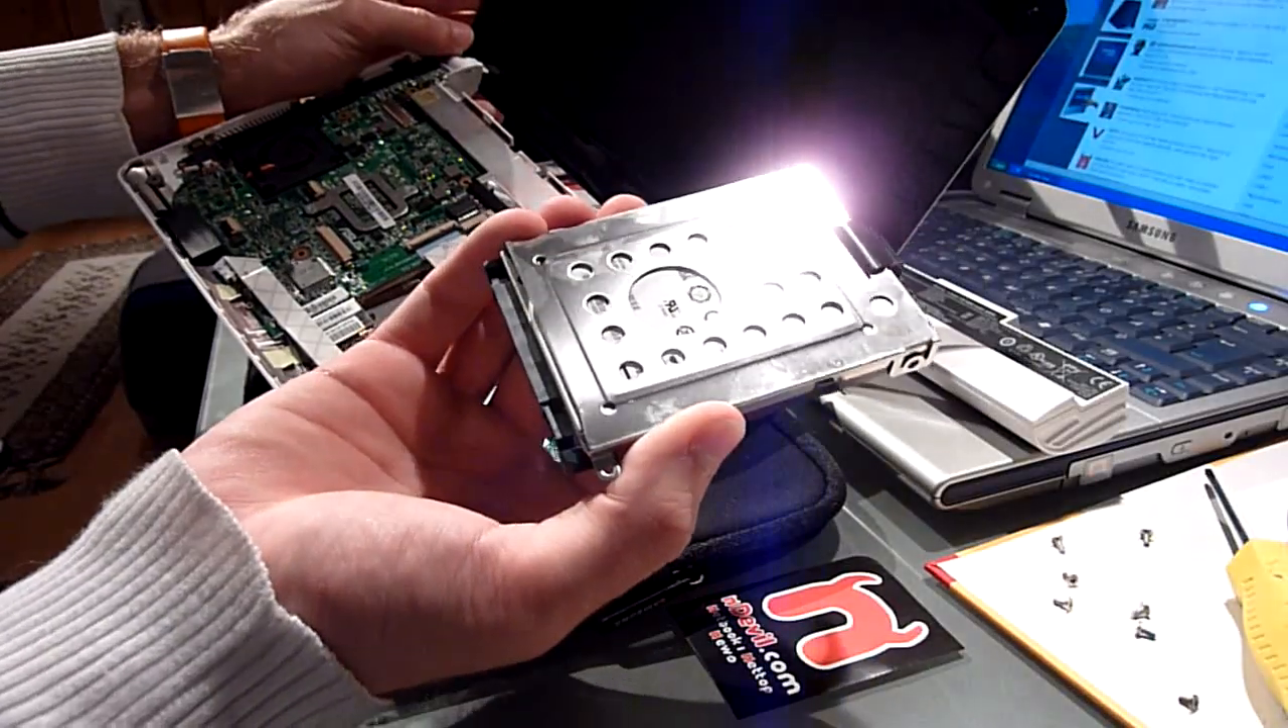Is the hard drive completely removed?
Yes.